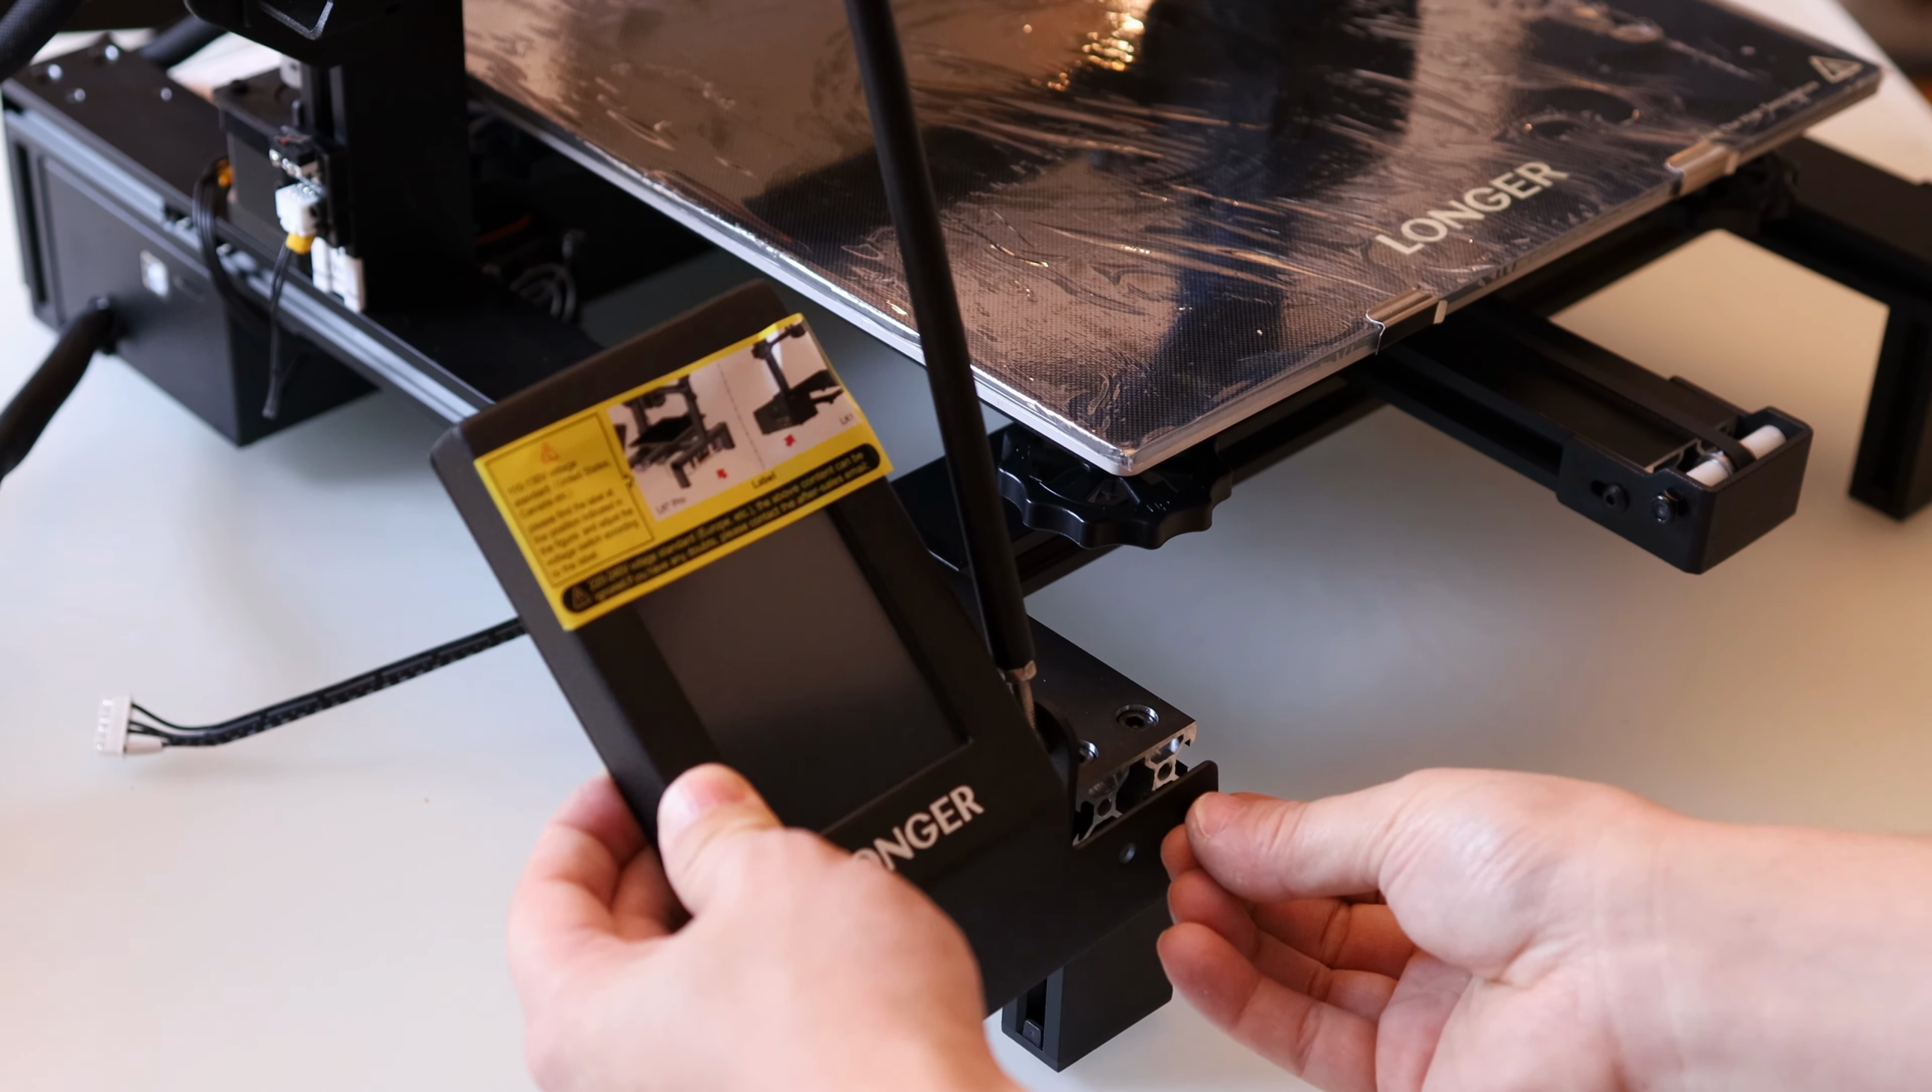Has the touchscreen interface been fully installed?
No.